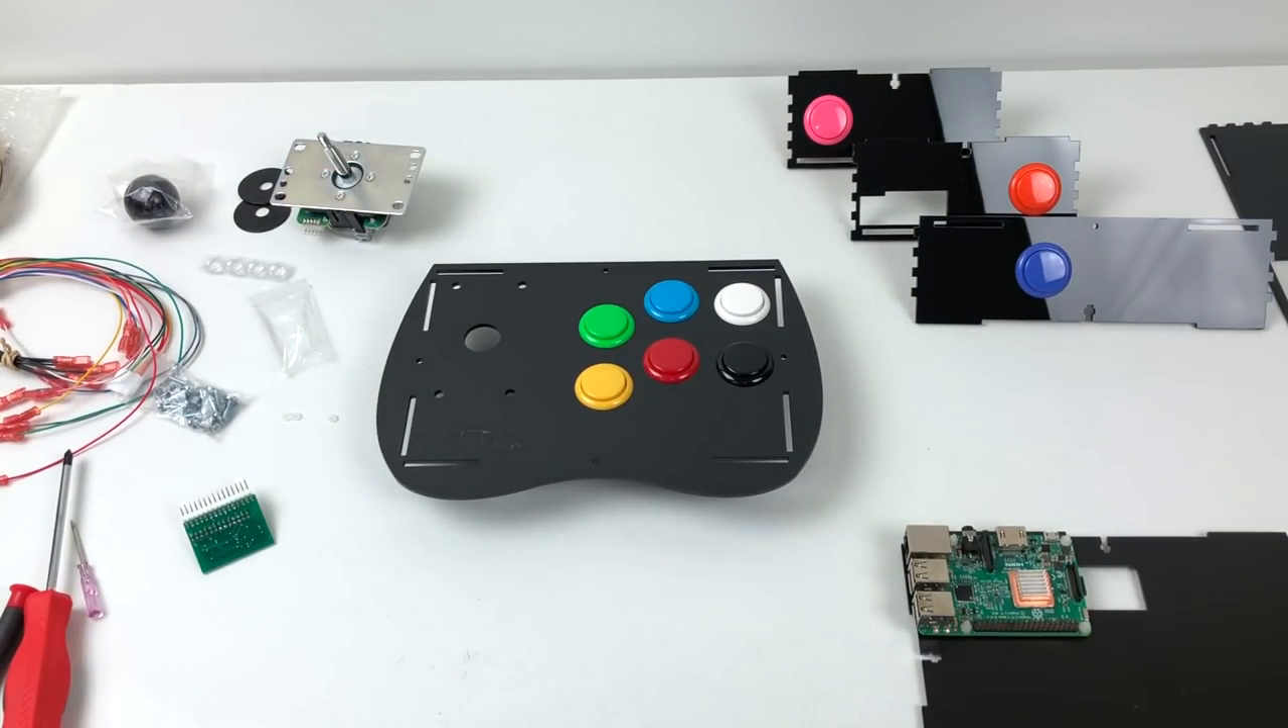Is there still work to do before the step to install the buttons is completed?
No.